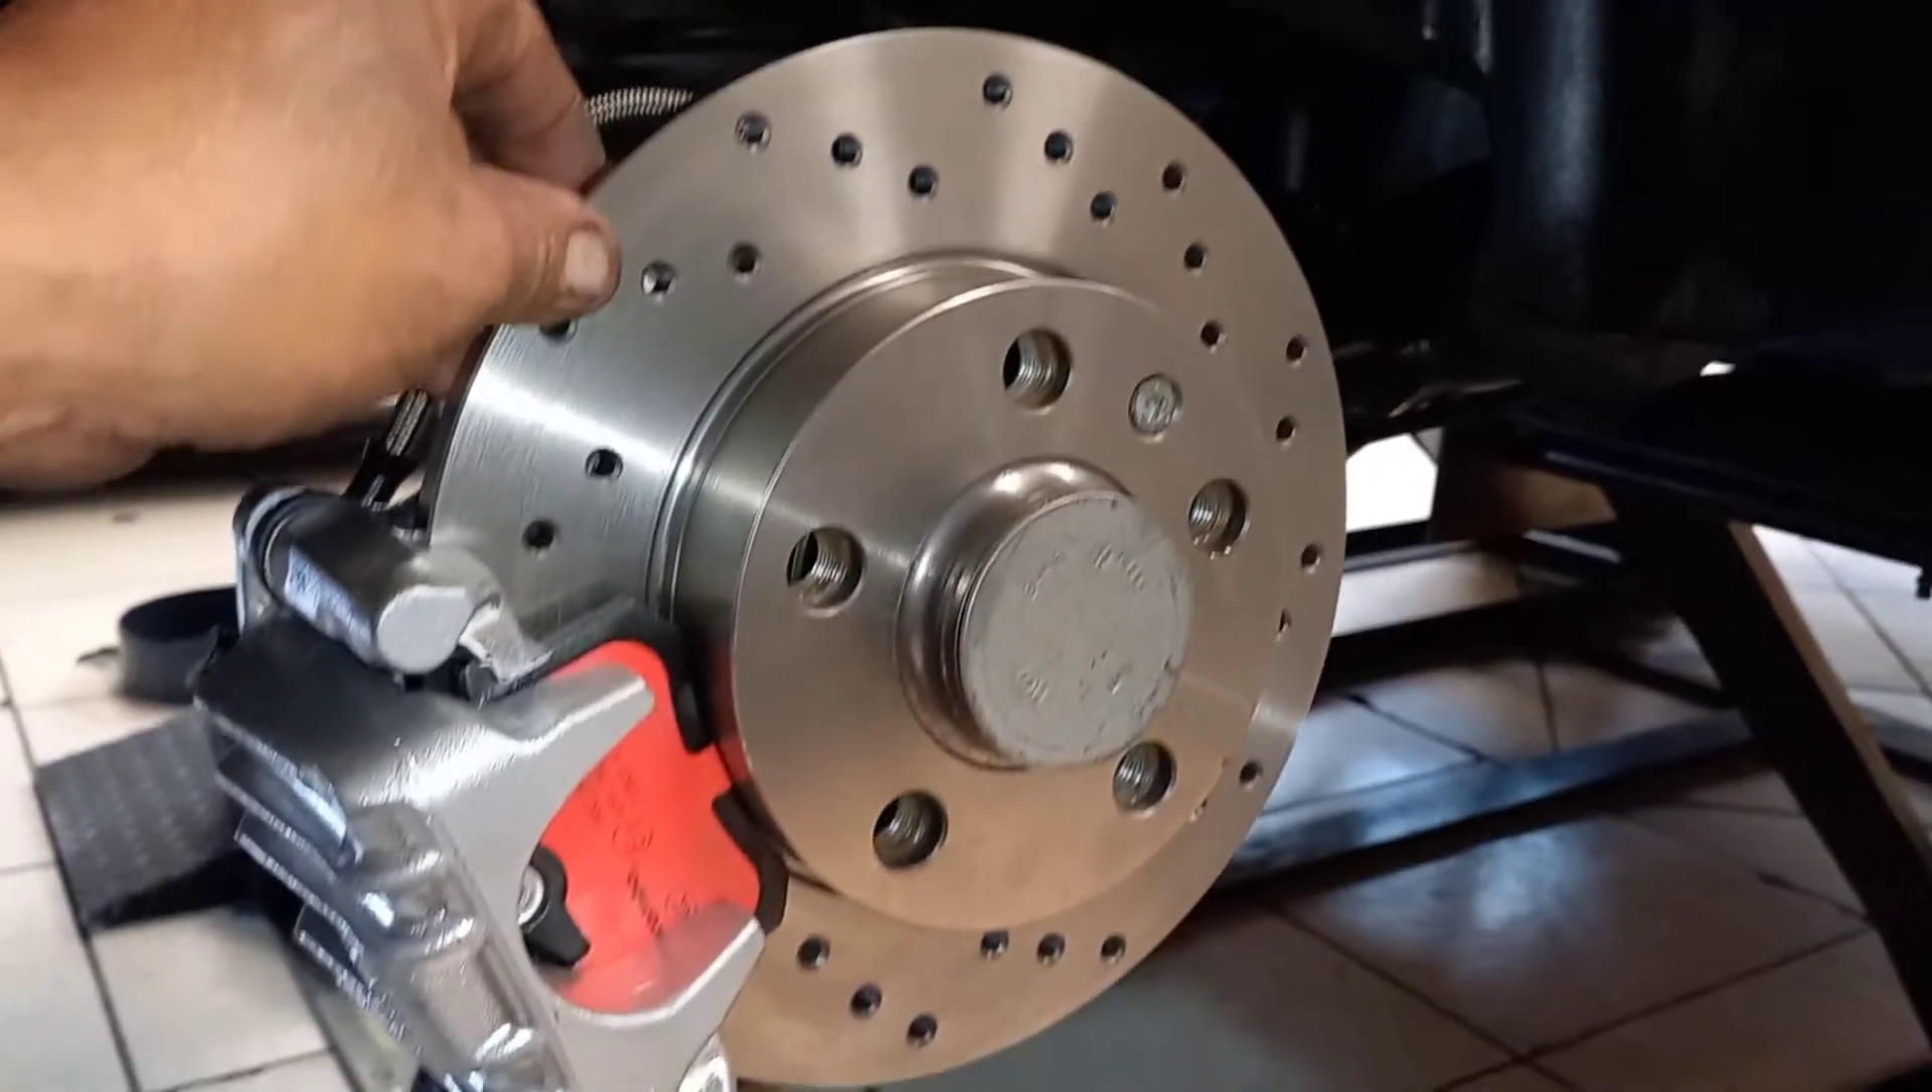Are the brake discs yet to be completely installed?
No.